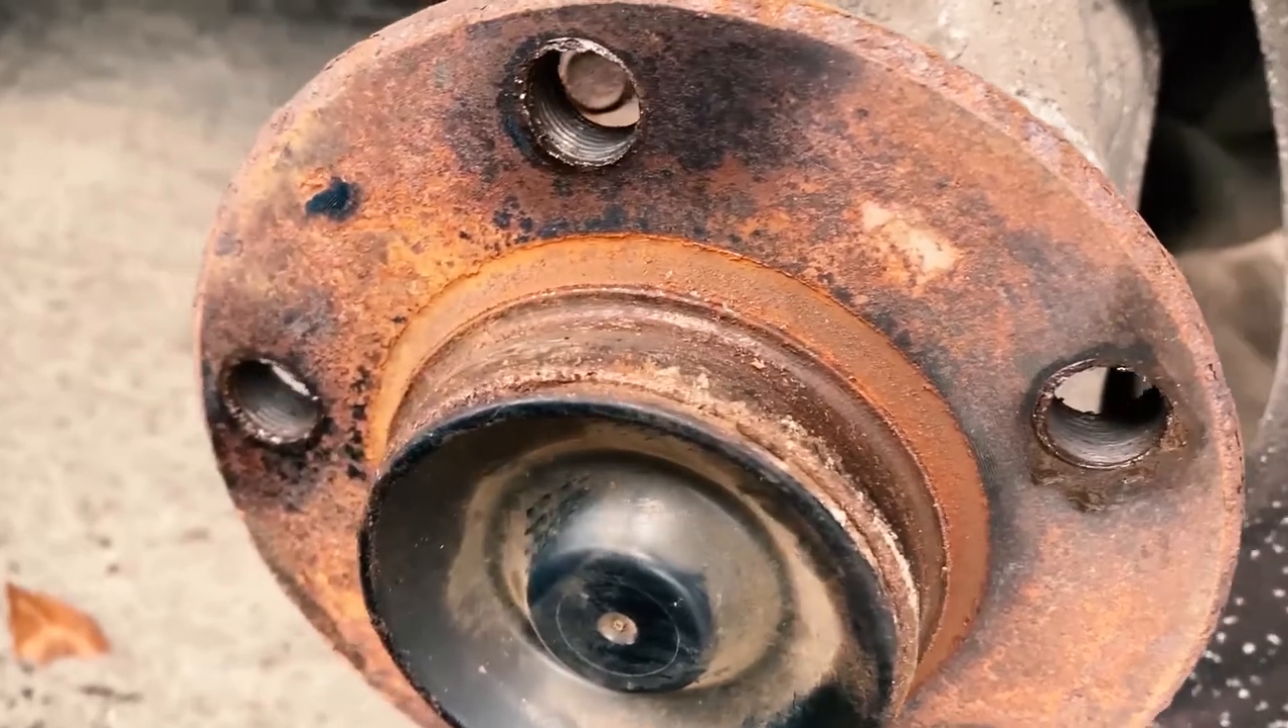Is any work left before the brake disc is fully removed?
No.